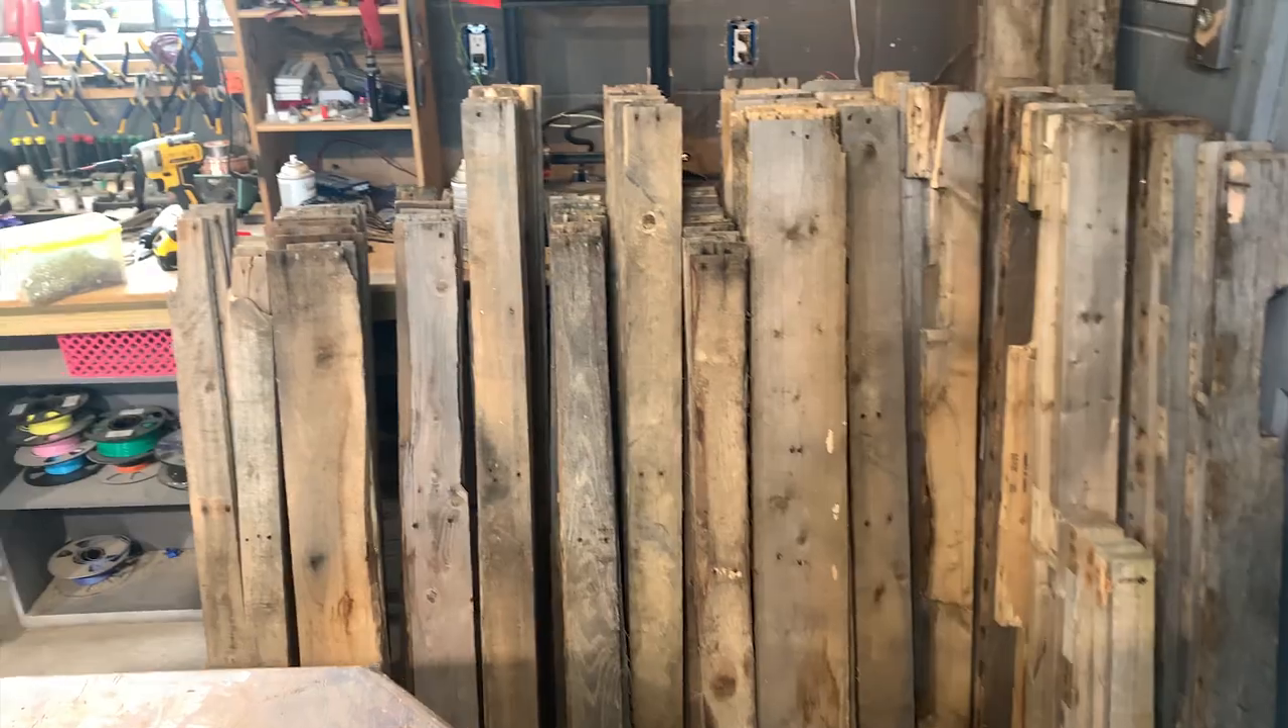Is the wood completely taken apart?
Yes.